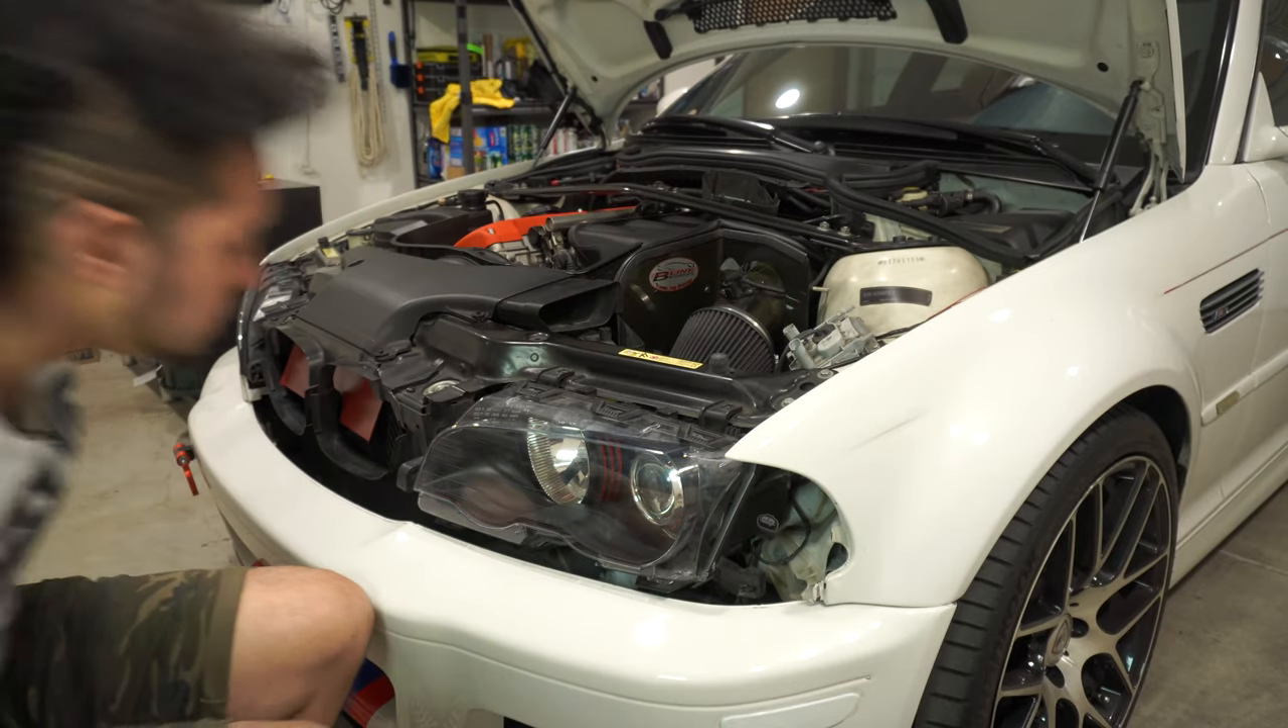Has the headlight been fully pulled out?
No.